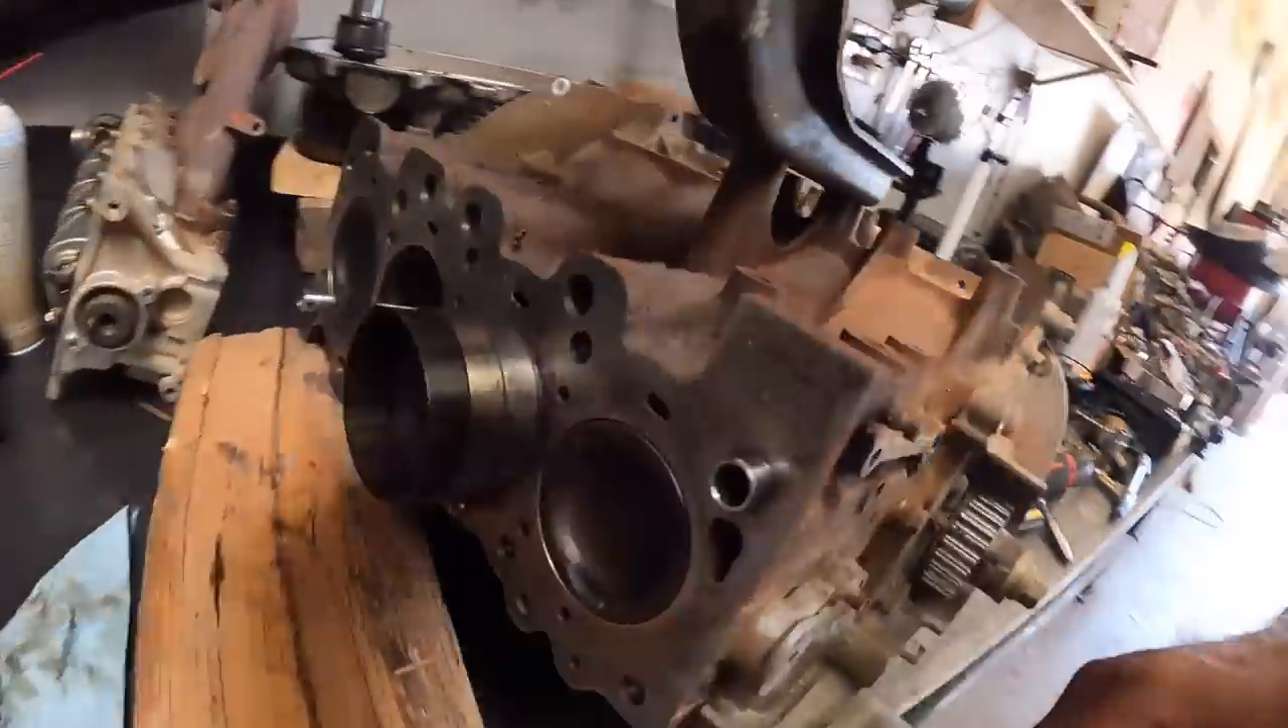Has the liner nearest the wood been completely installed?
No.